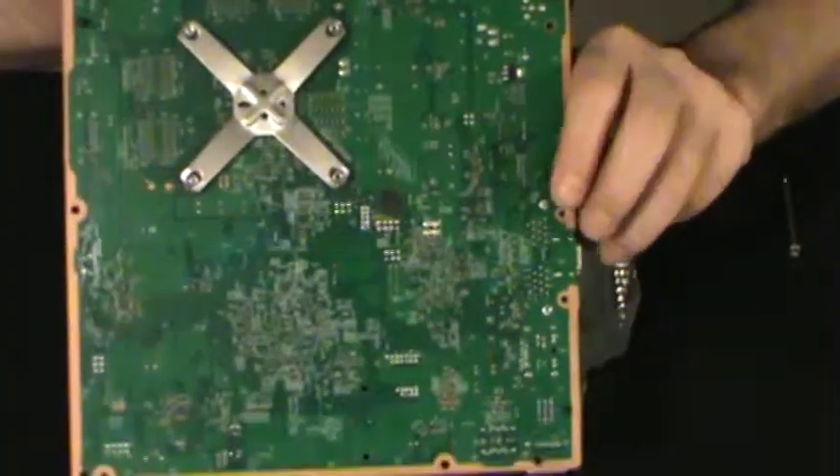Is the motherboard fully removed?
Yes.